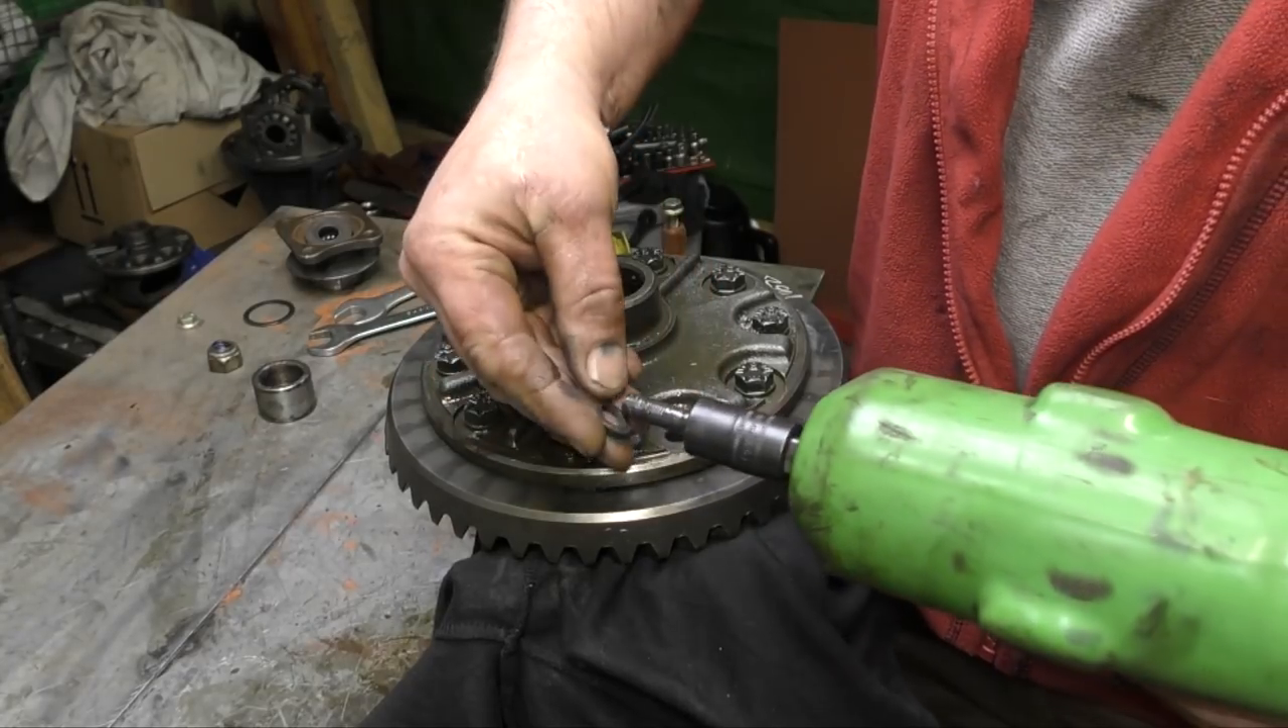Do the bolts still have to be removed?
Yes.